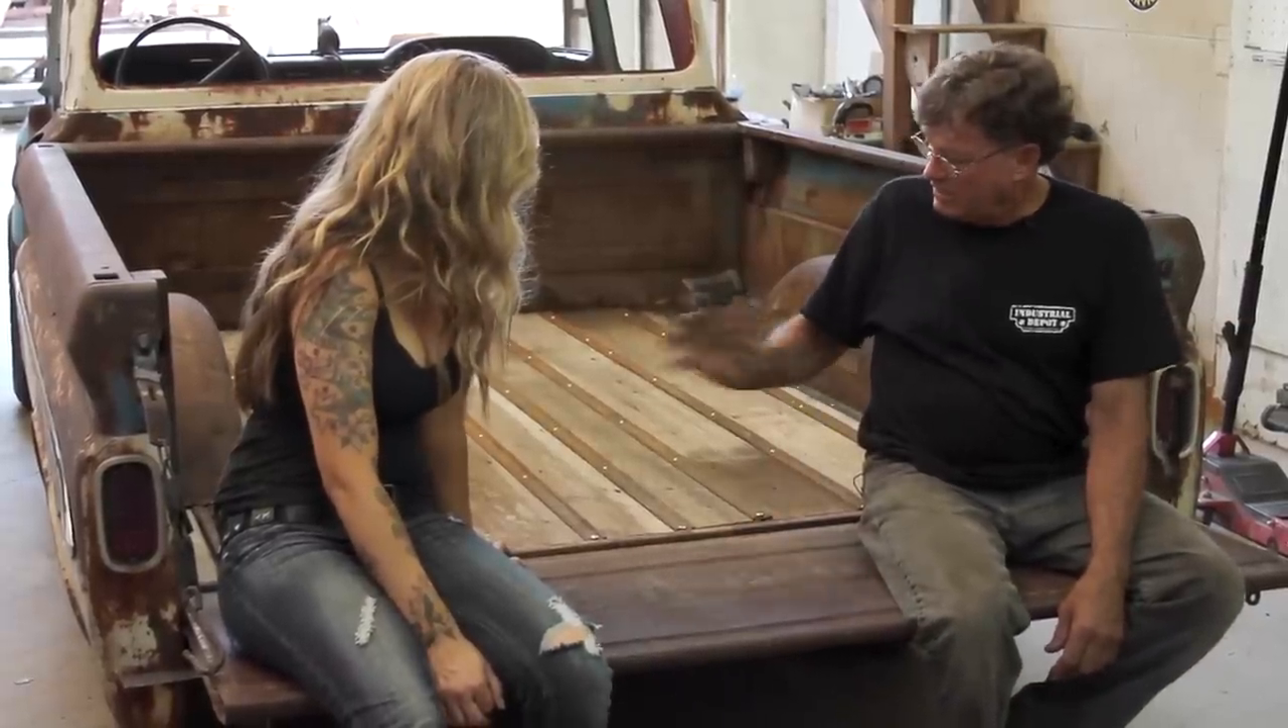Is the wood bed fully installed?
Yes.